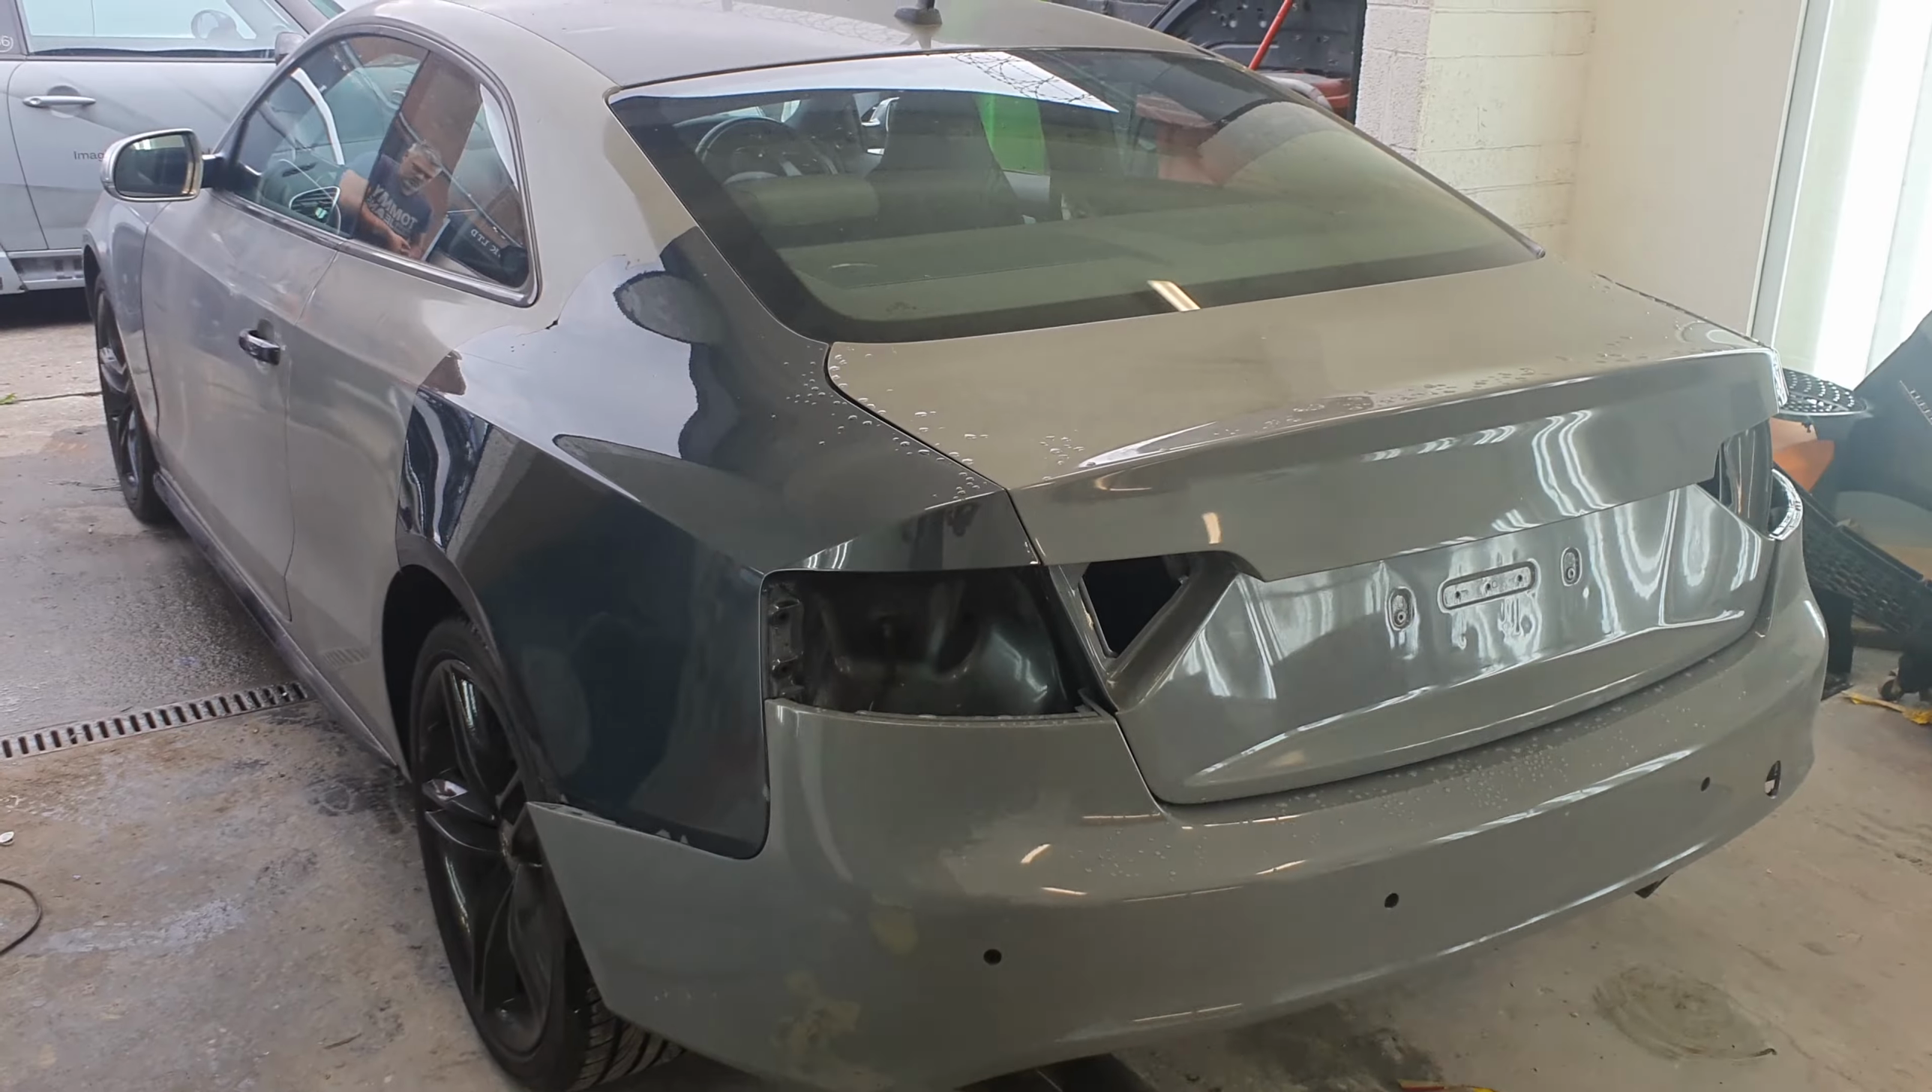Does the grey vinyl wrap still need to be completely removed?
Yes.